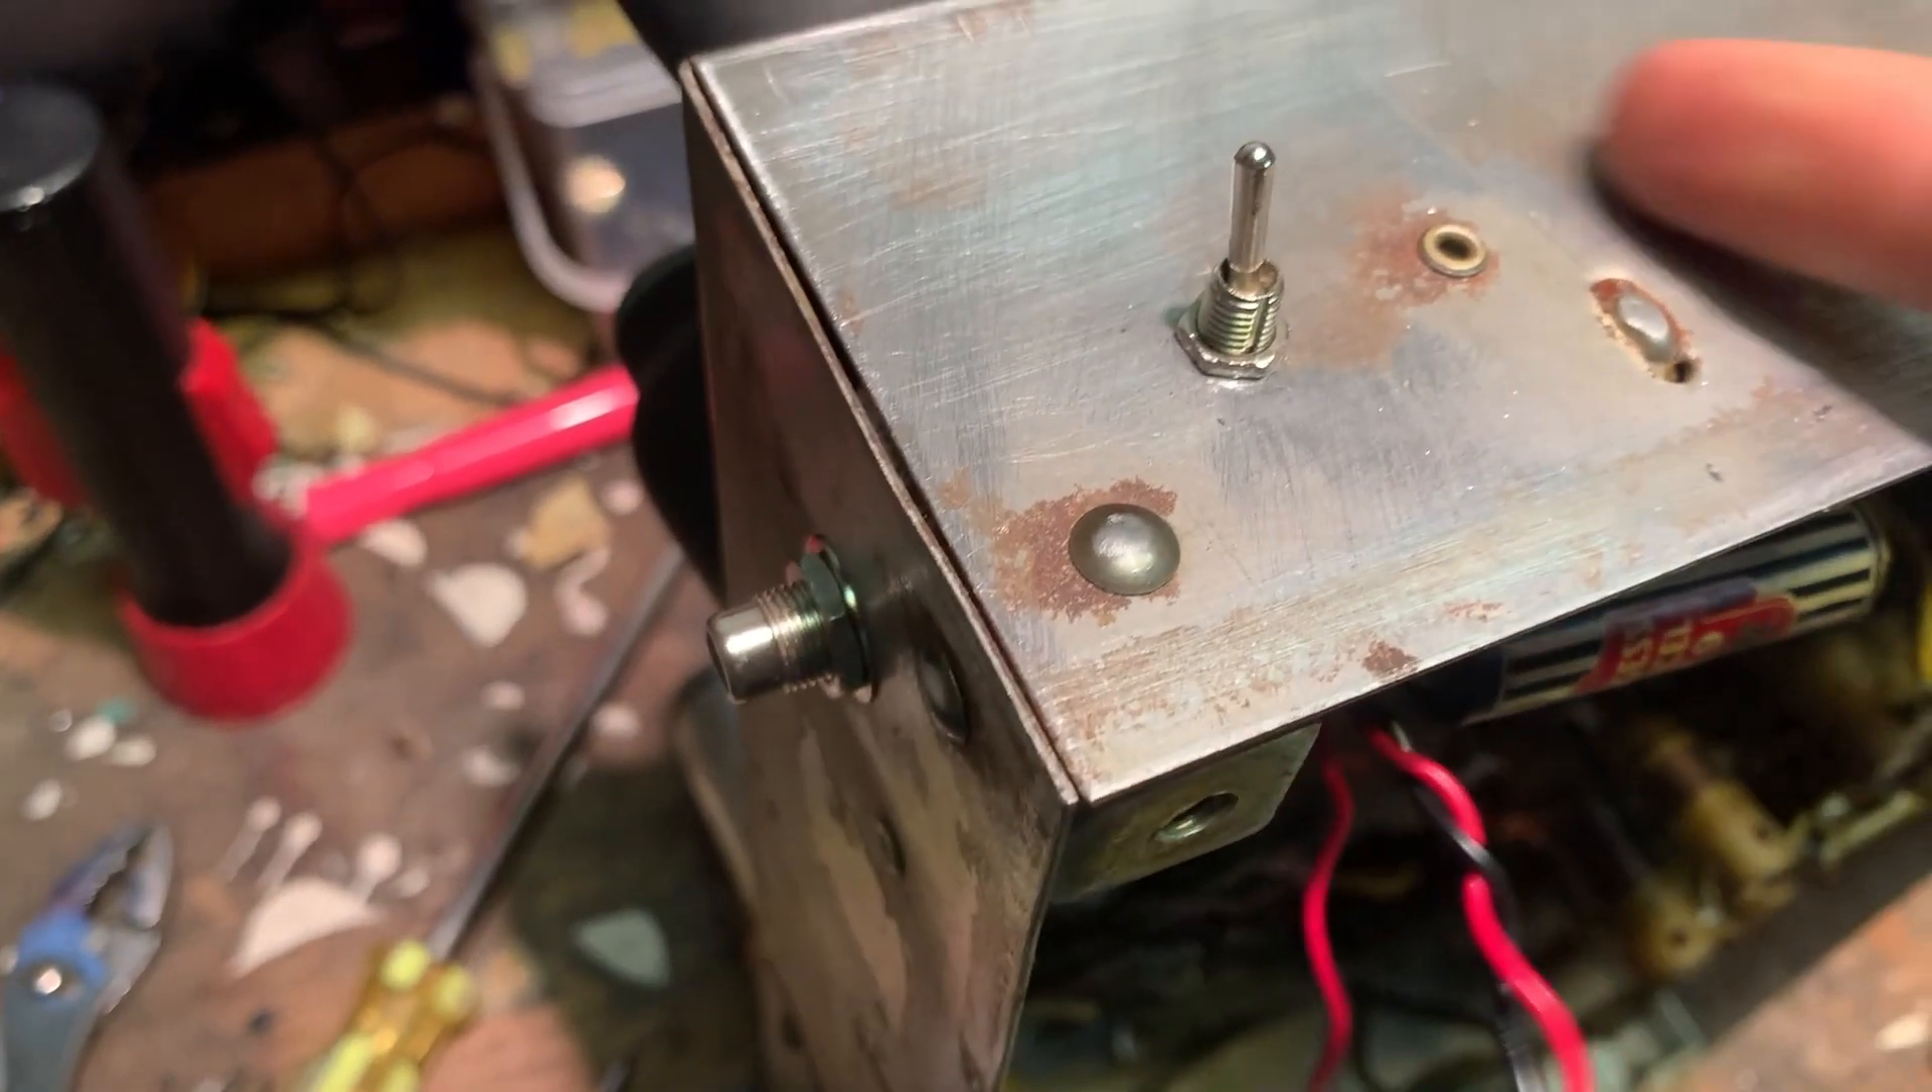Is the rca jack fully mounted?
Yes.